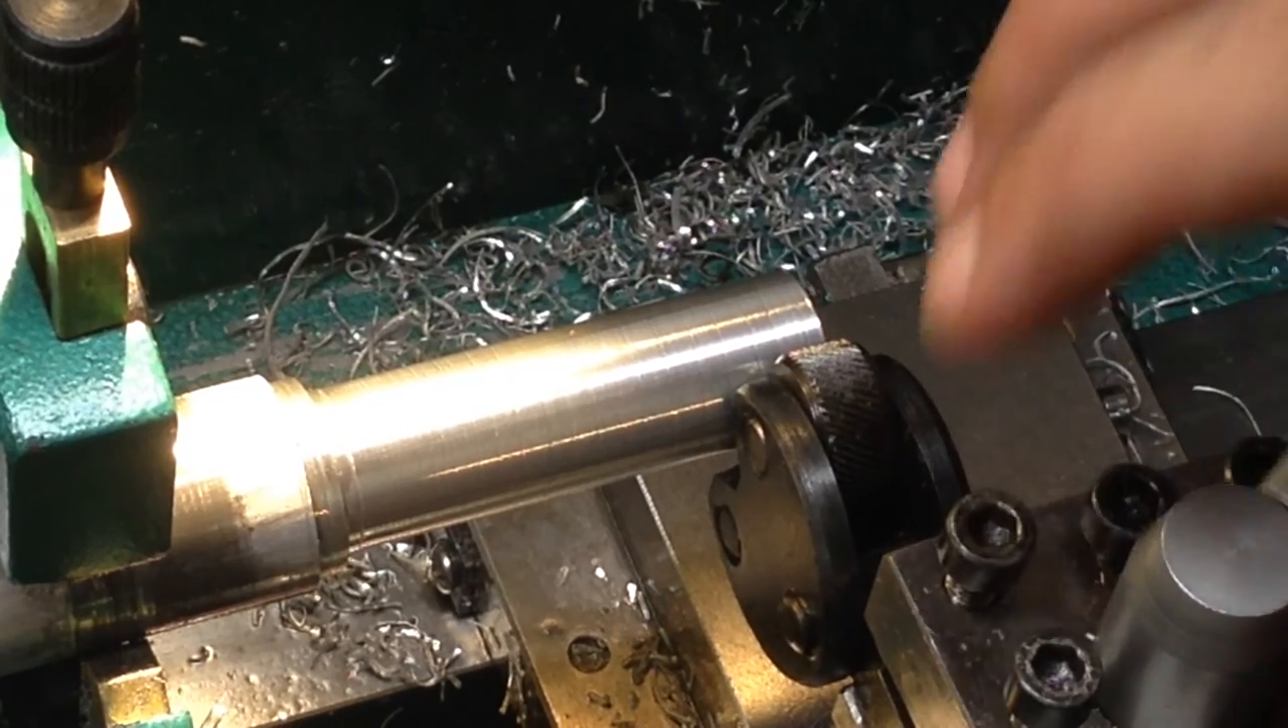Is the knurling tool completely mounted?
Yes.